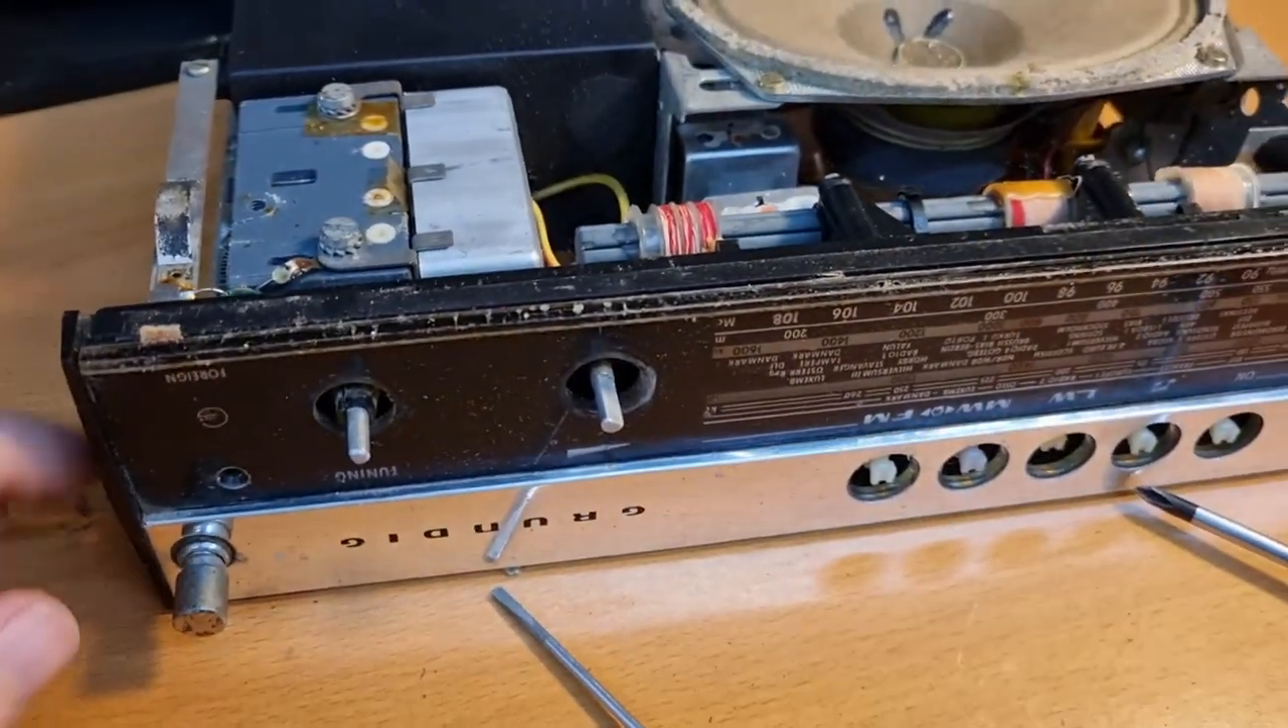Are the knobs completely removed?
Yes.